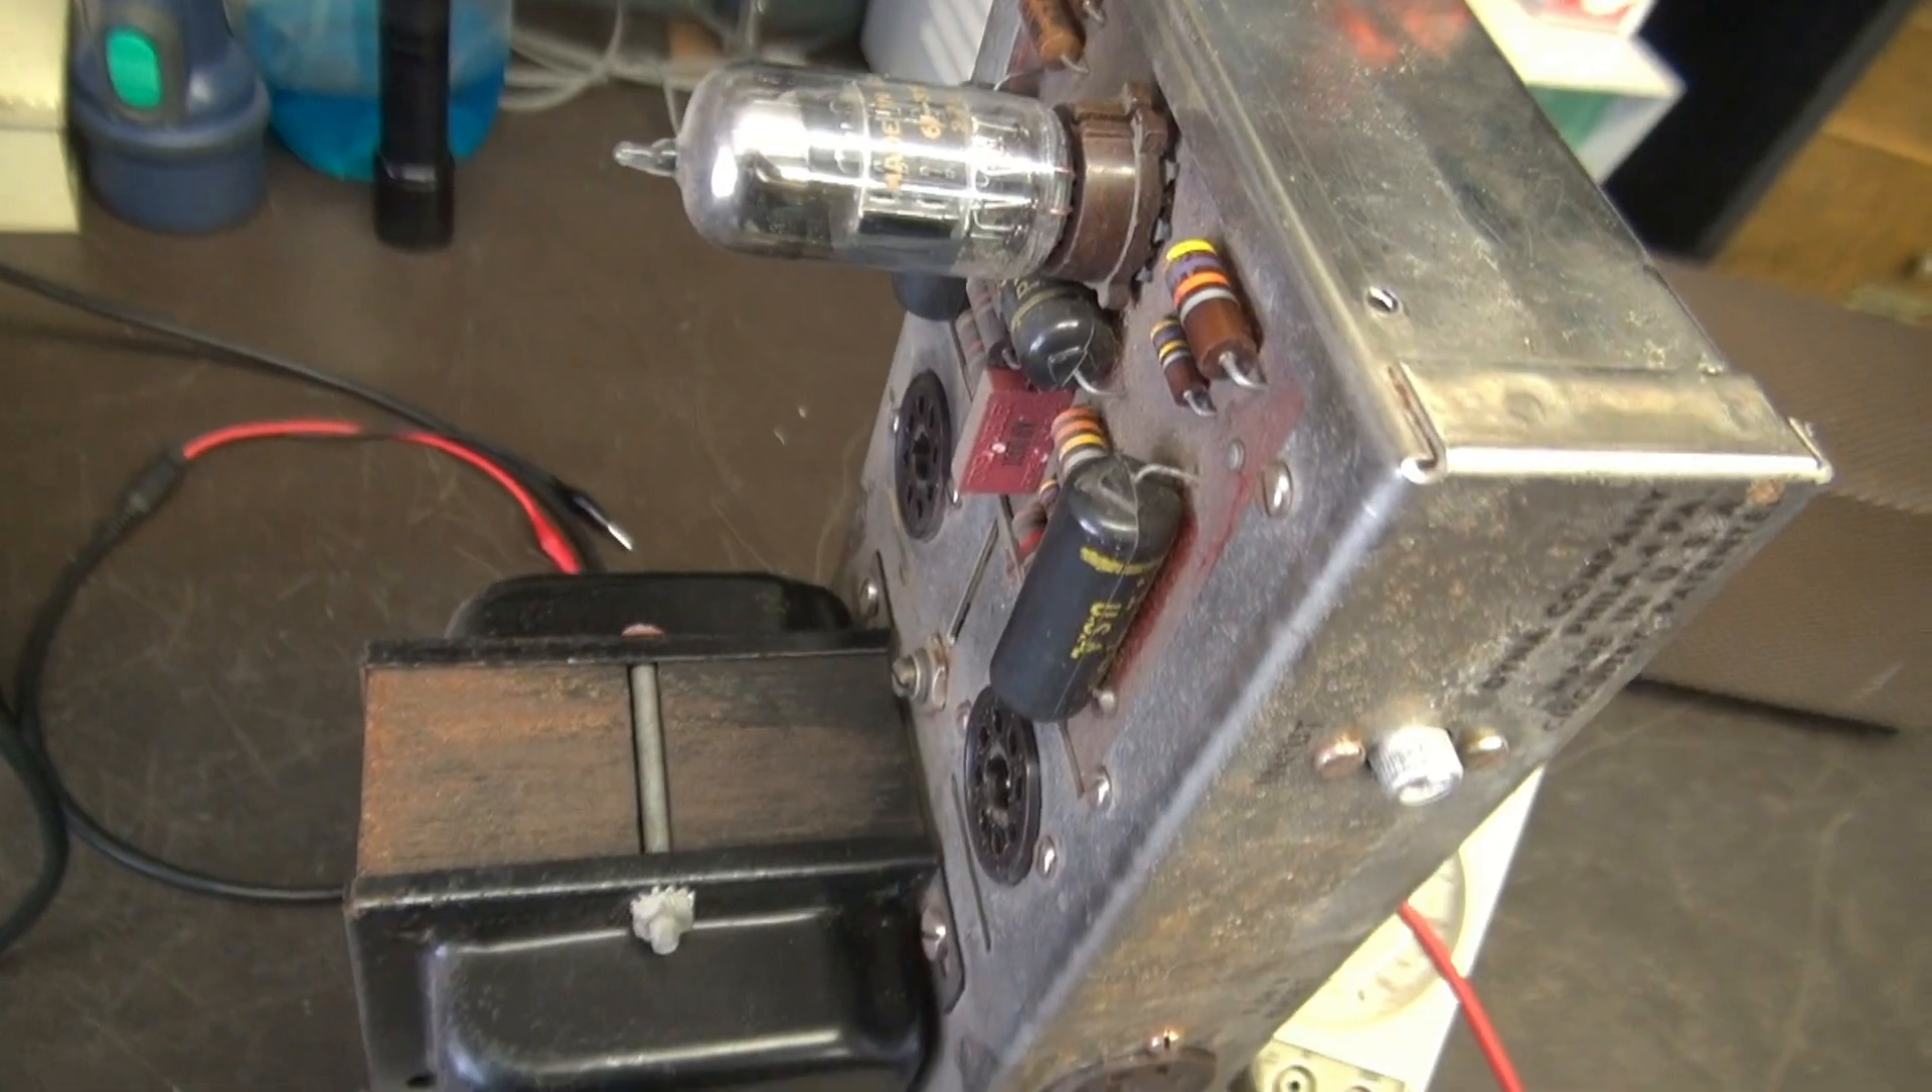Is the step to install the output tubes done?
No.